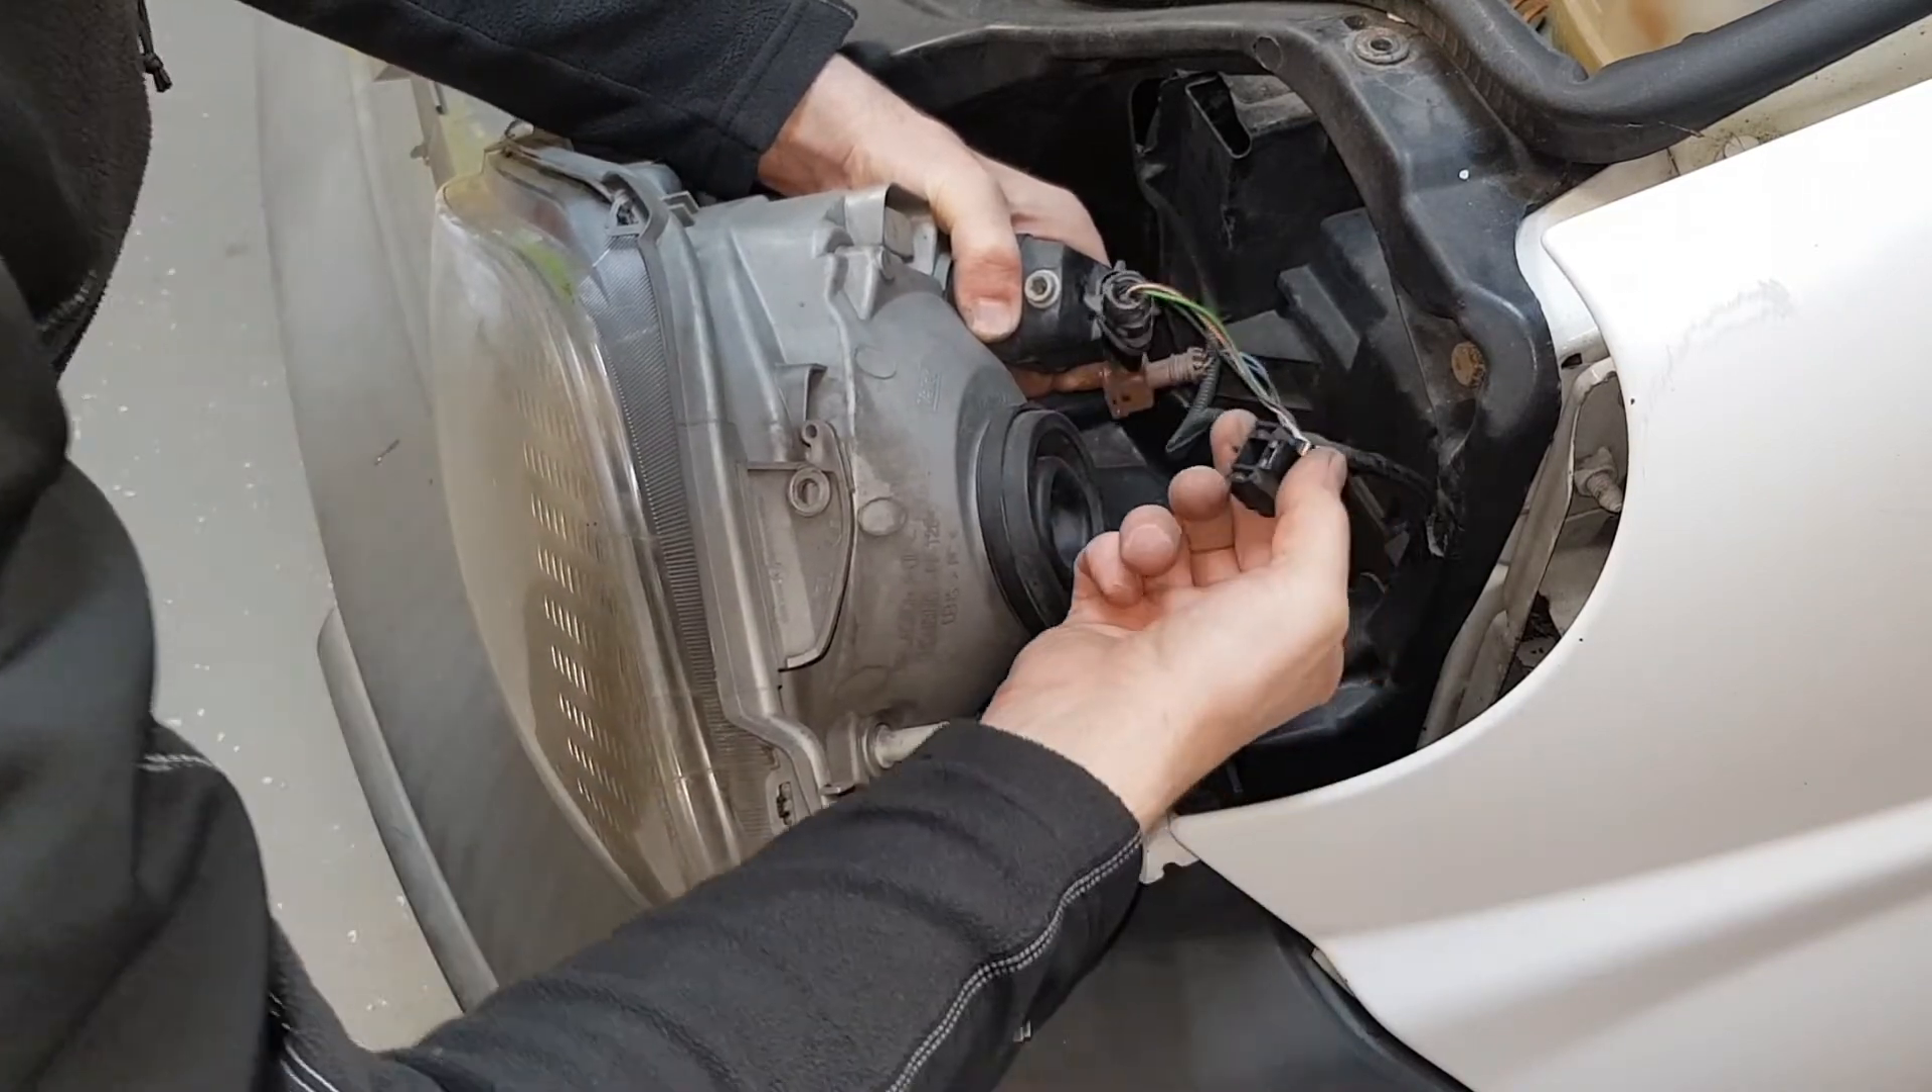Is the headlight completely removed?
No.